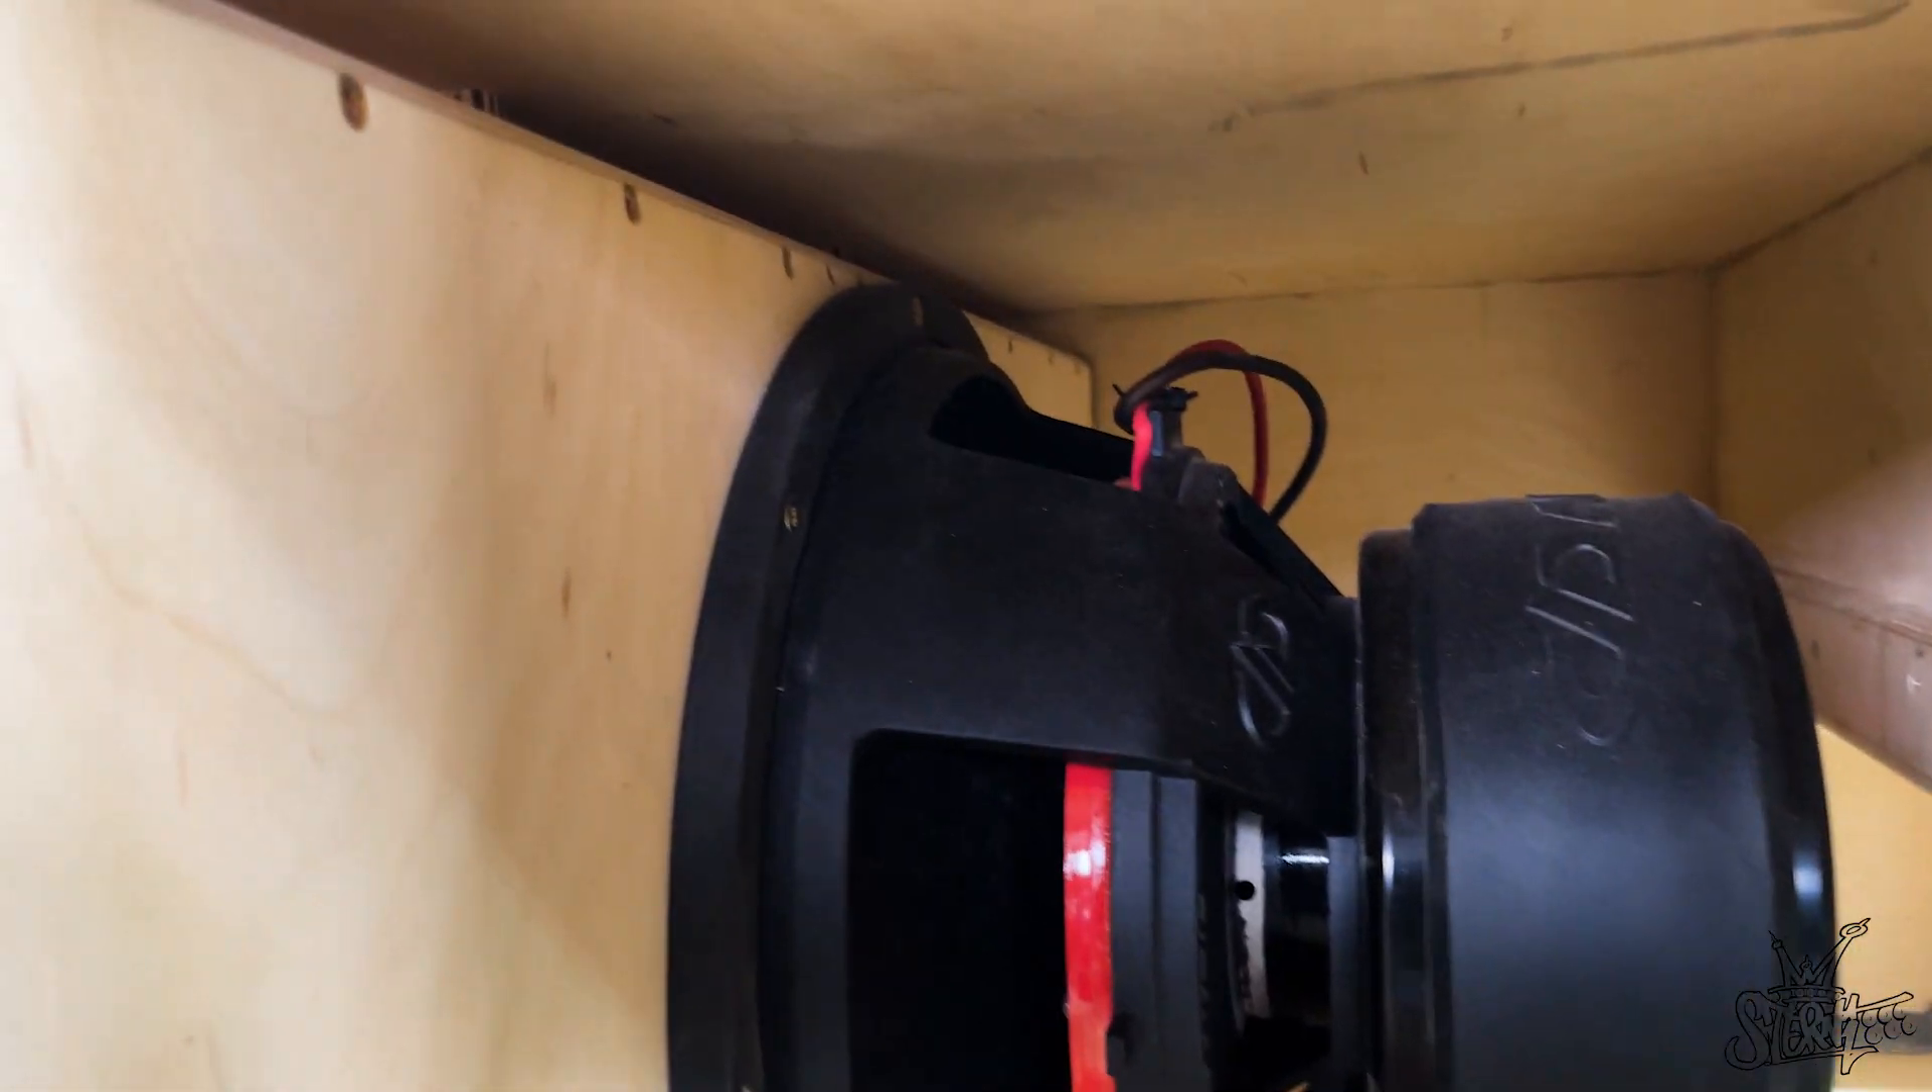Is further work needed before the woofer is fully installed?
No.